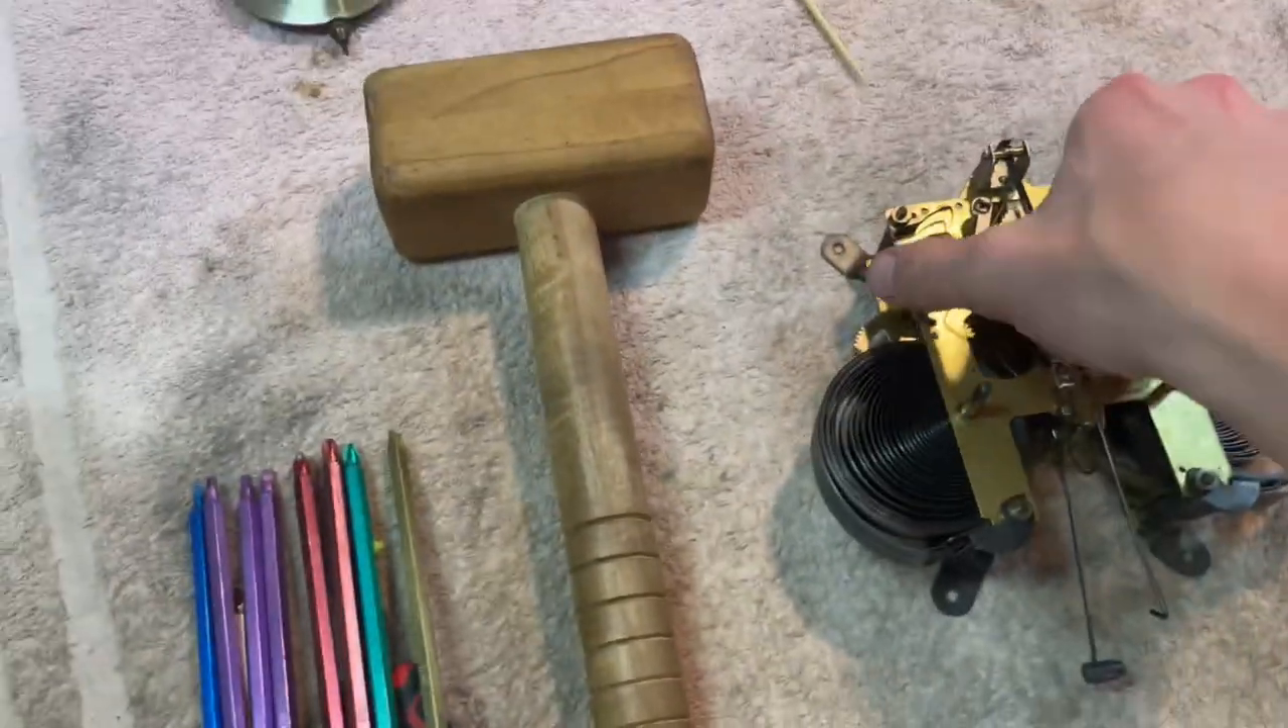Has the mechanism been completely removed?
Yes.